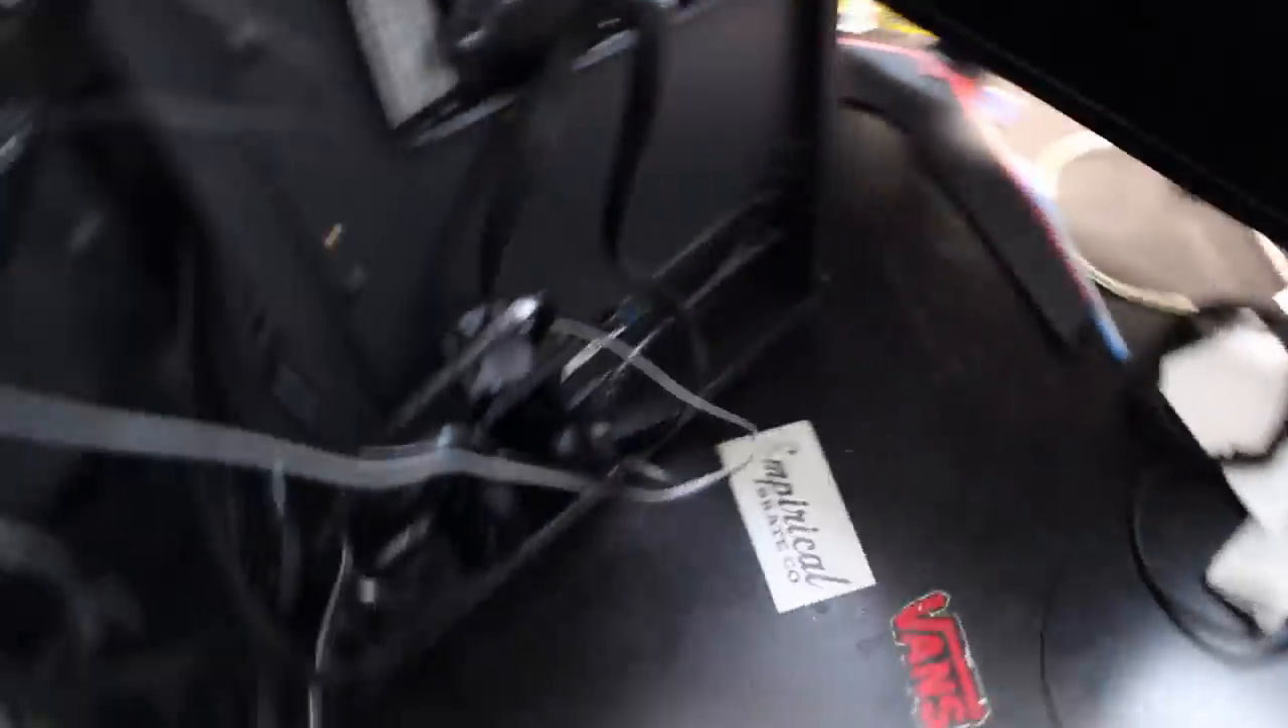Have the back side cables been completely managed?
No.